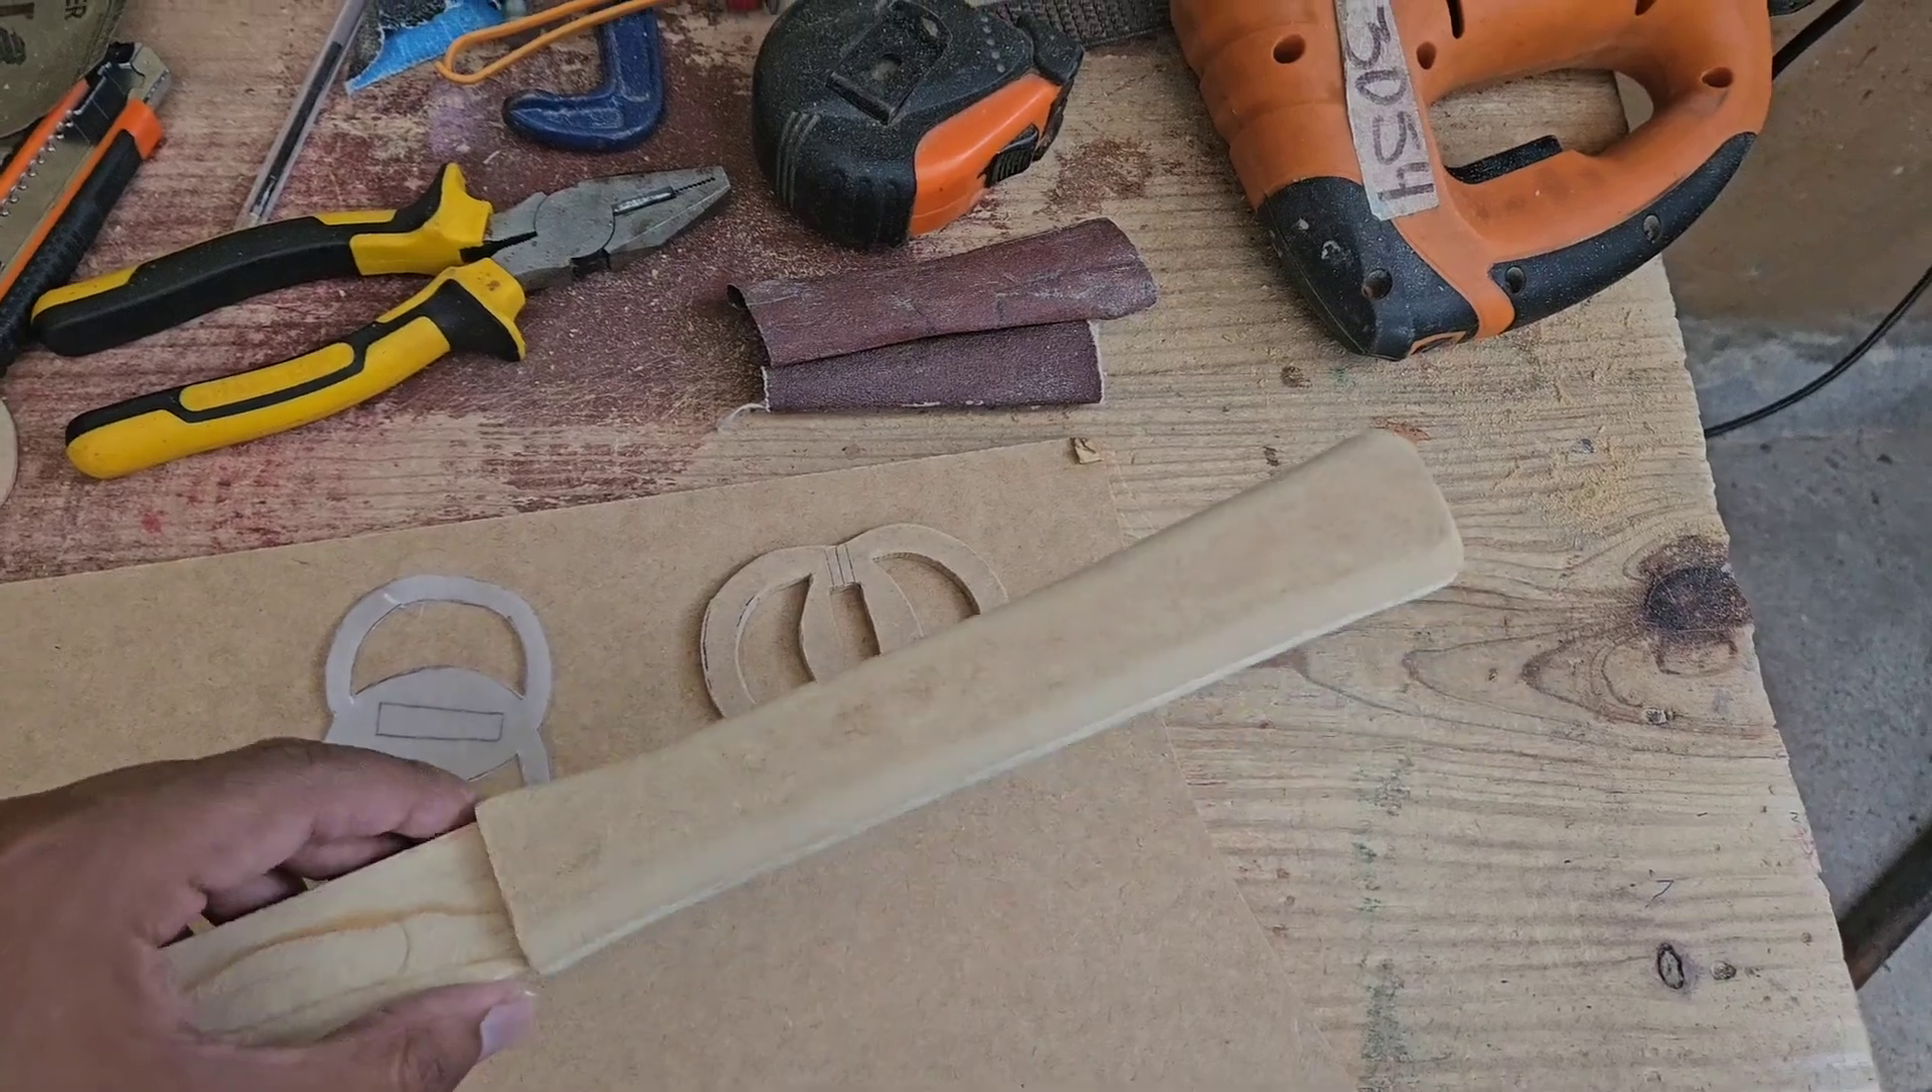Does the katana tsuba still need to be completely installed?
Yes.